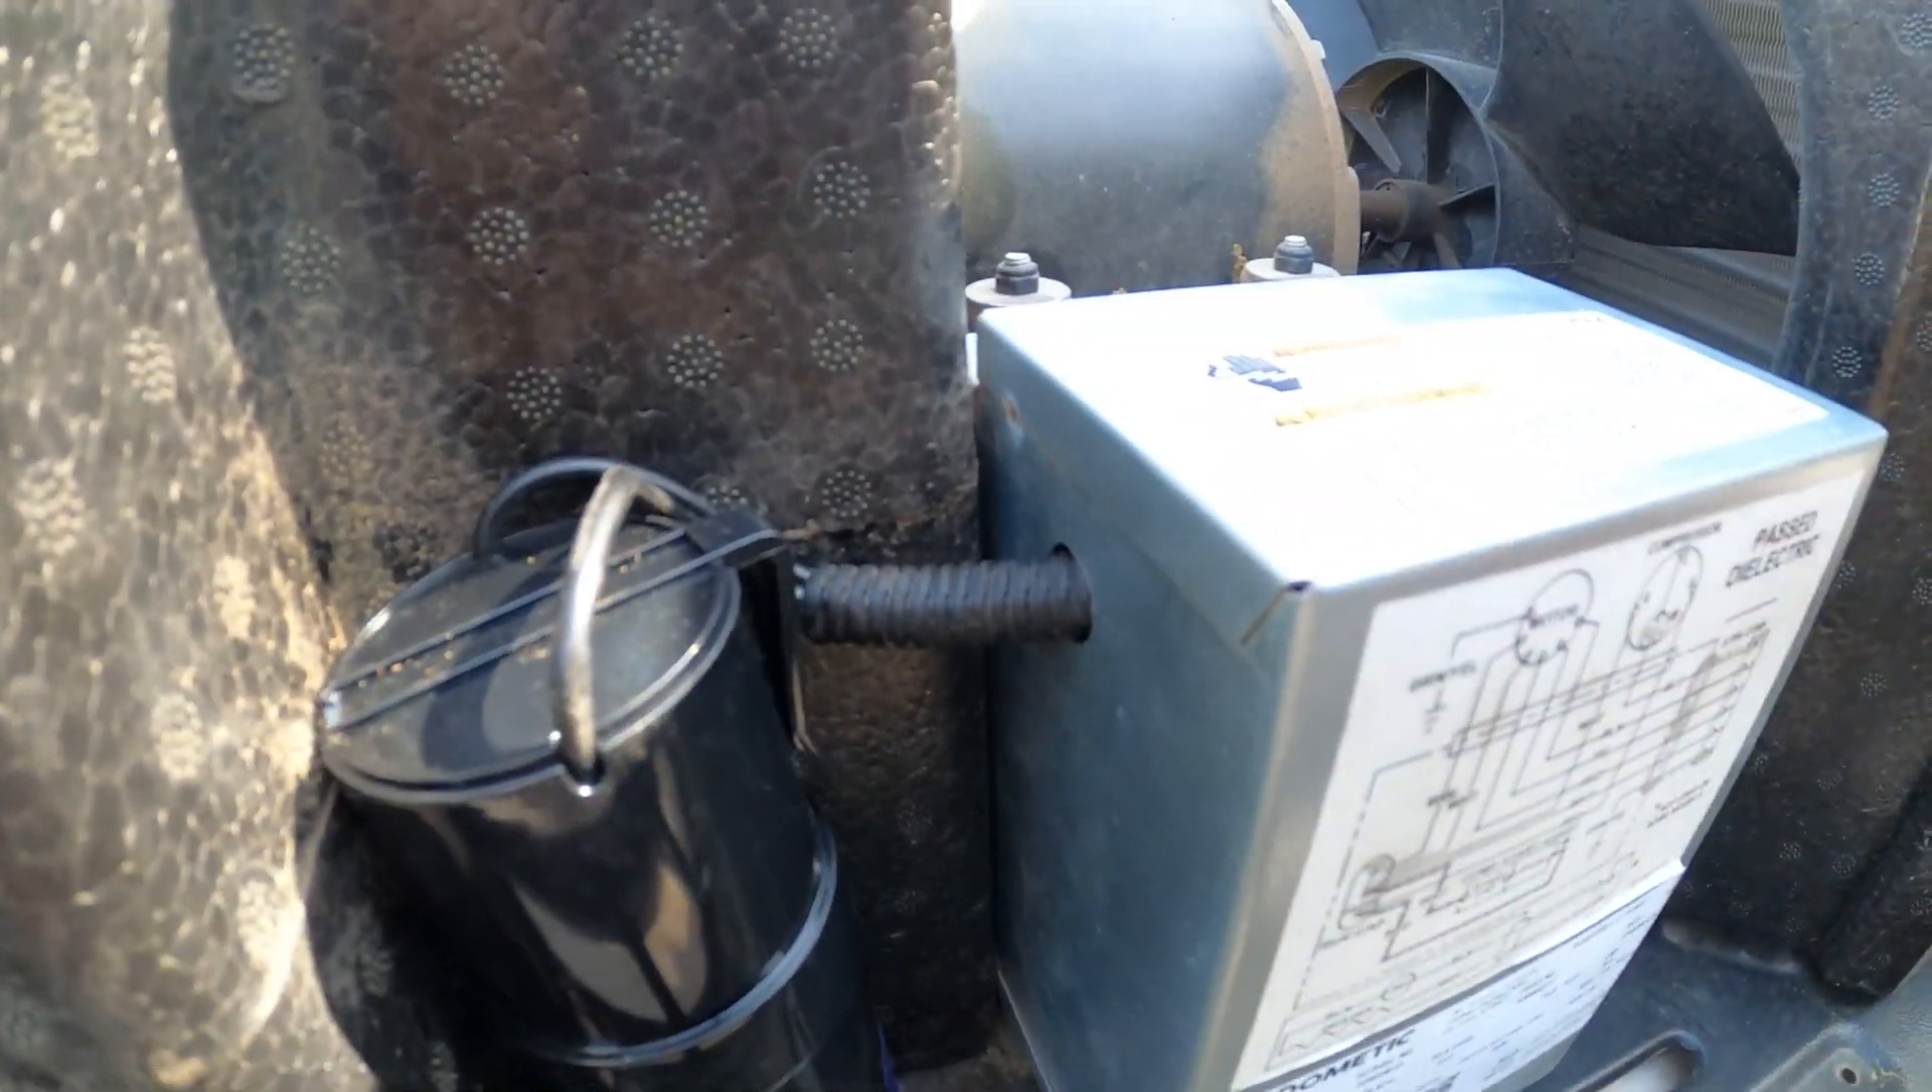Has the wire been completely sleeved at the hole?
Yes.